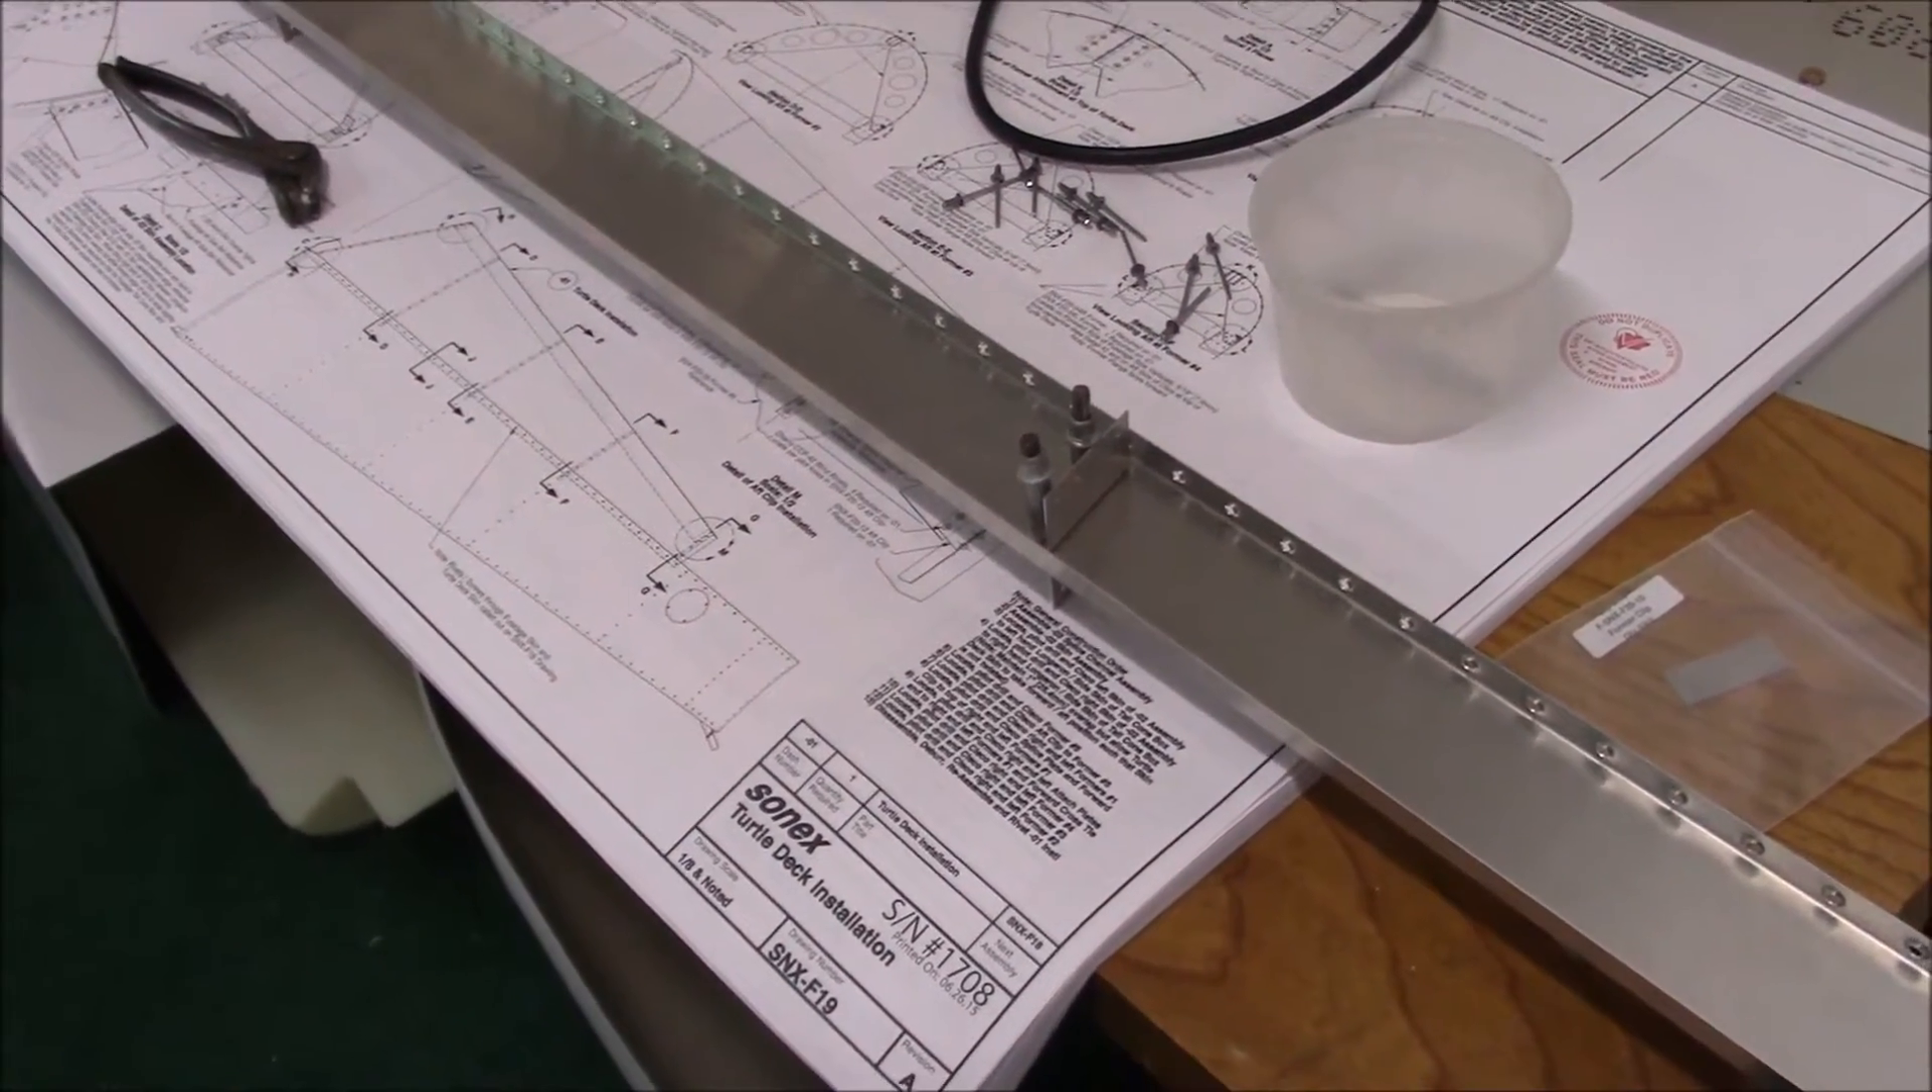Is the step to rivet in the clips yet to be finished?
Yes.